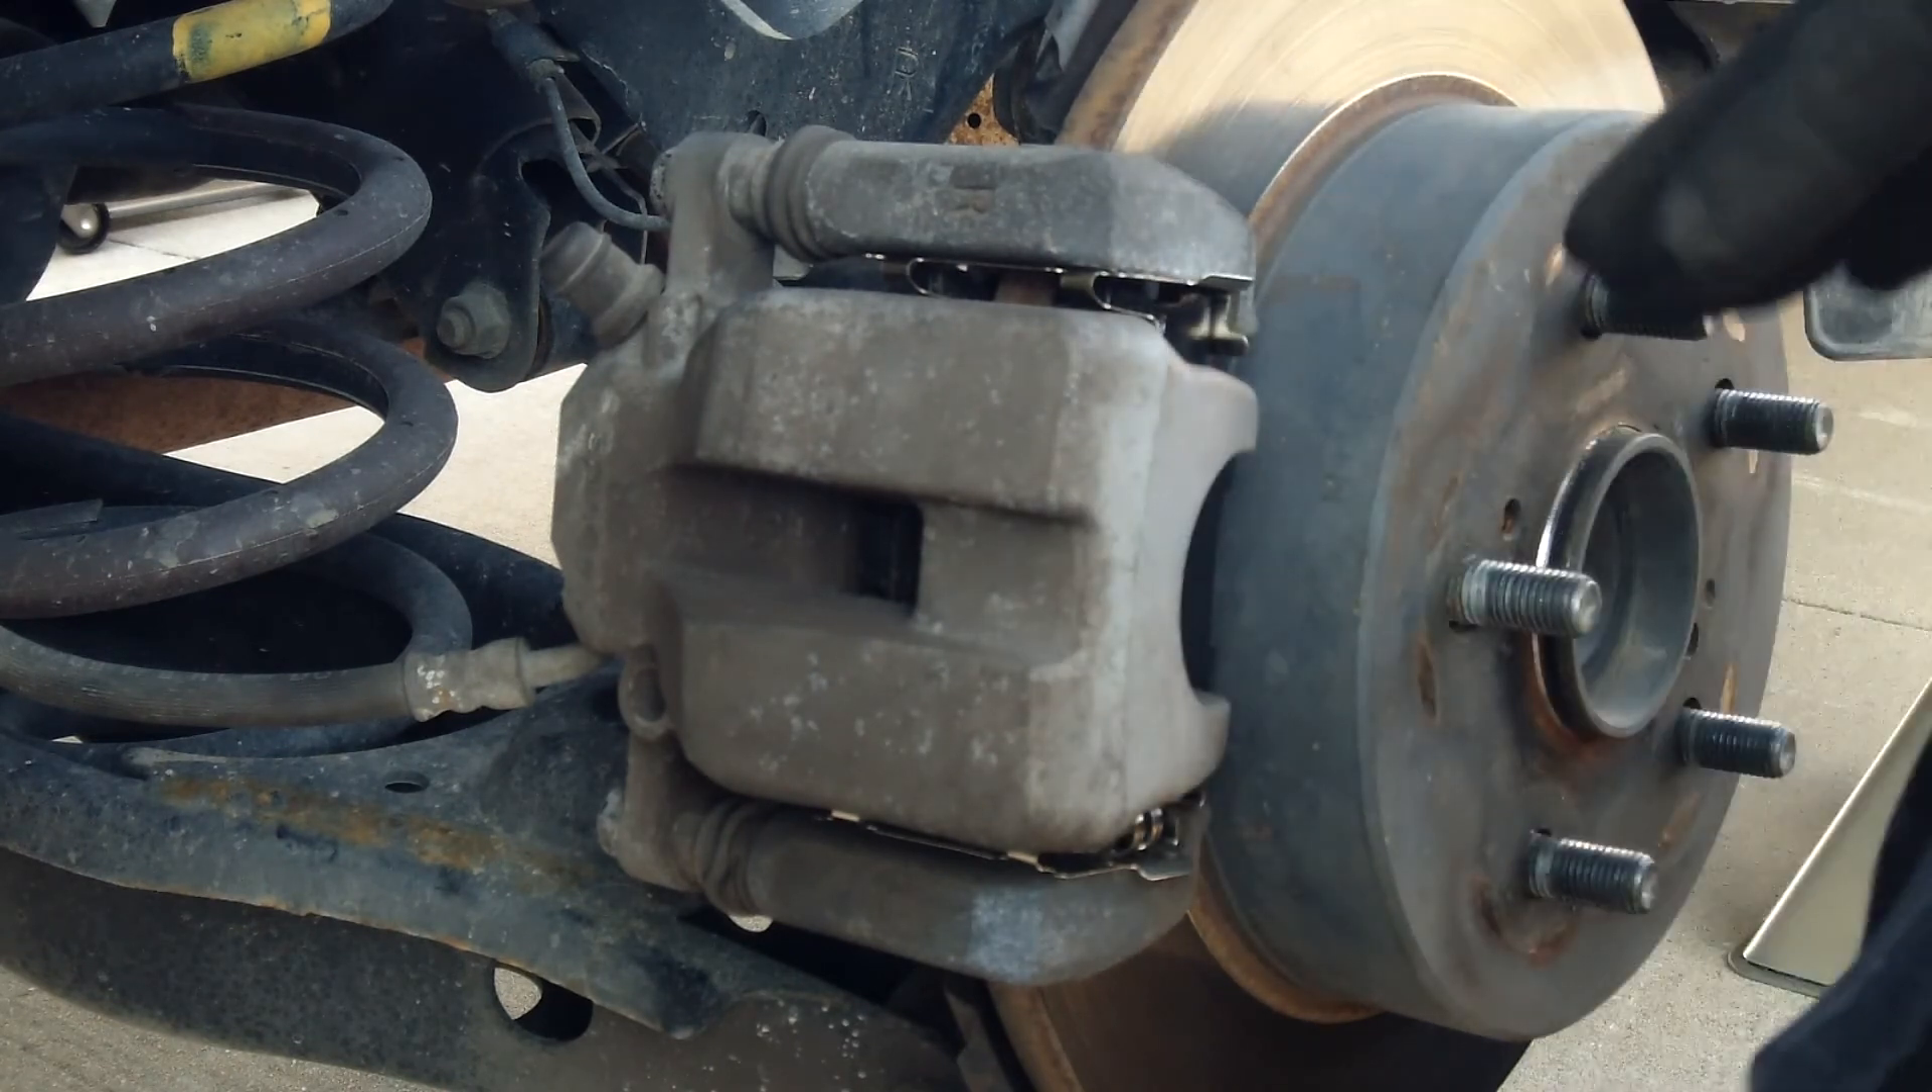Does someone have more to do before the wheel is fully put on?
Yes.